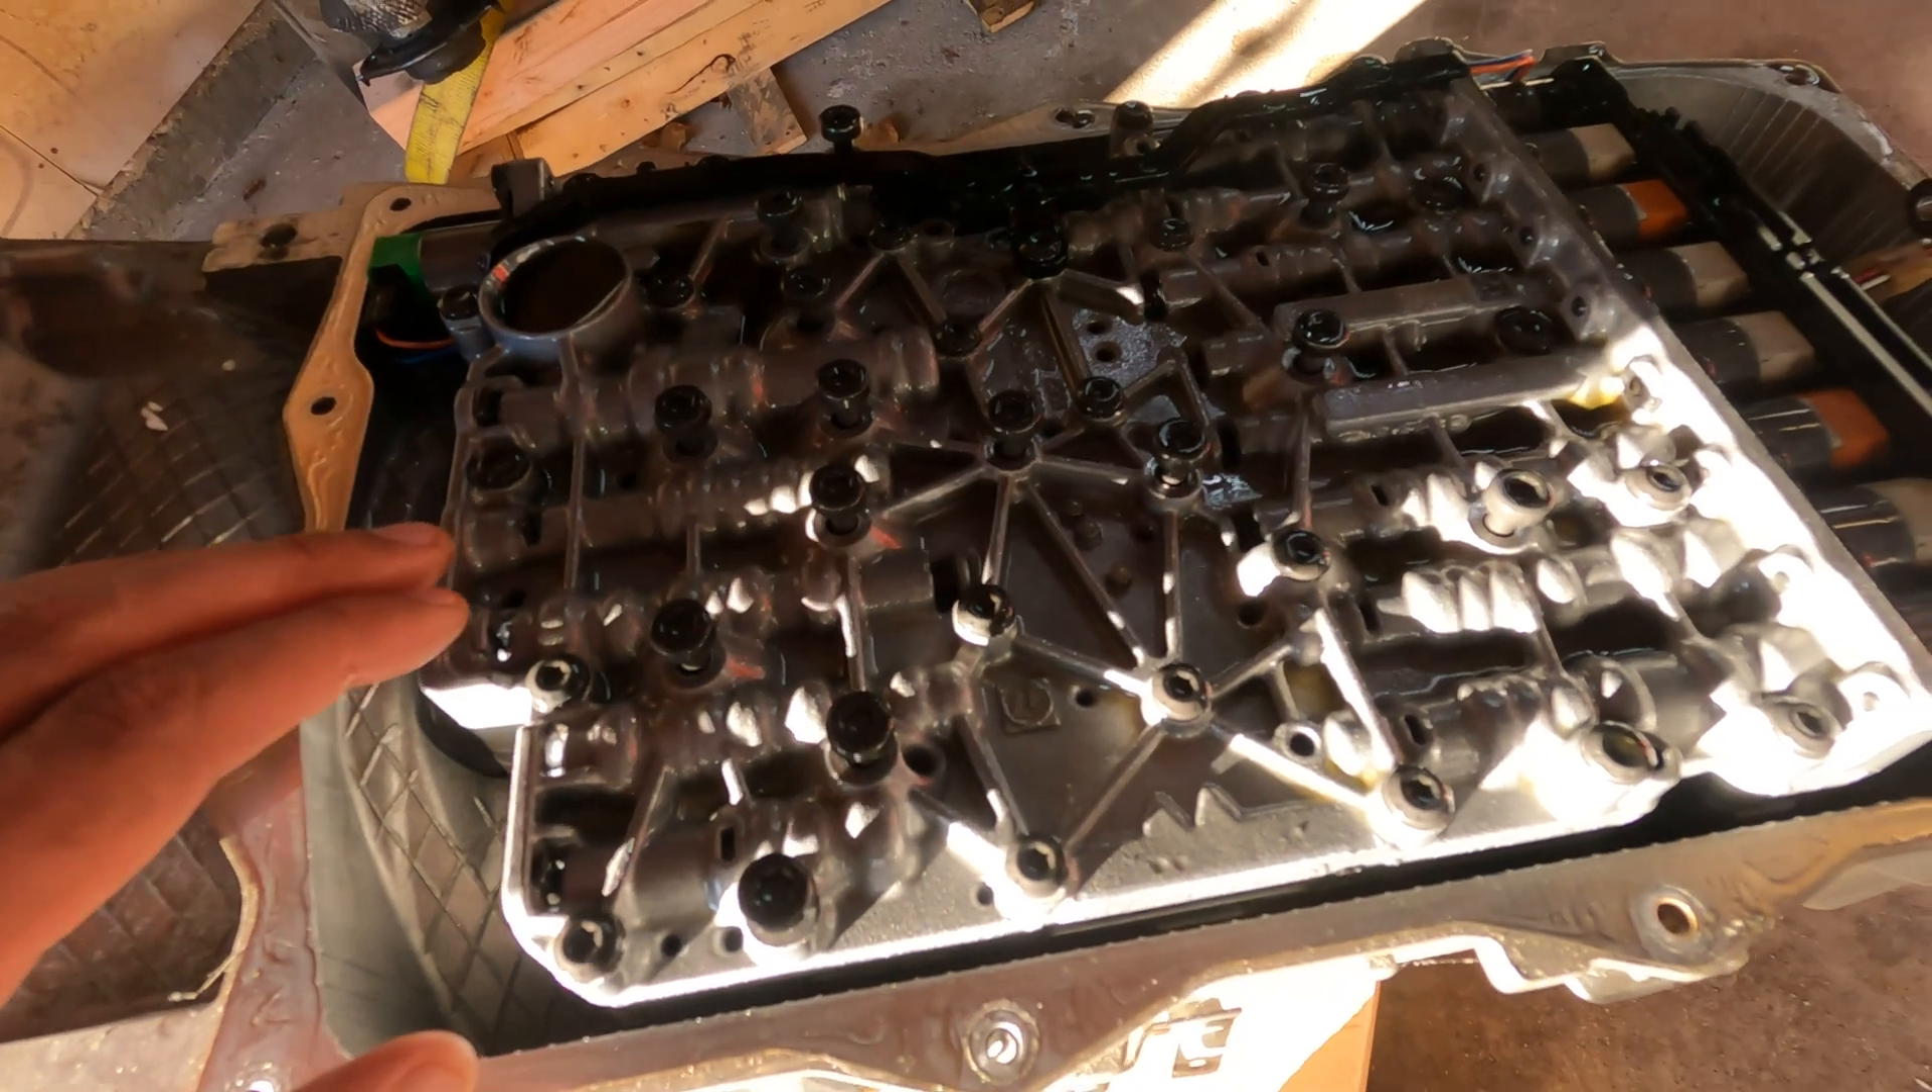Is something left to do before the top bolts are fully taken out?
Yes.